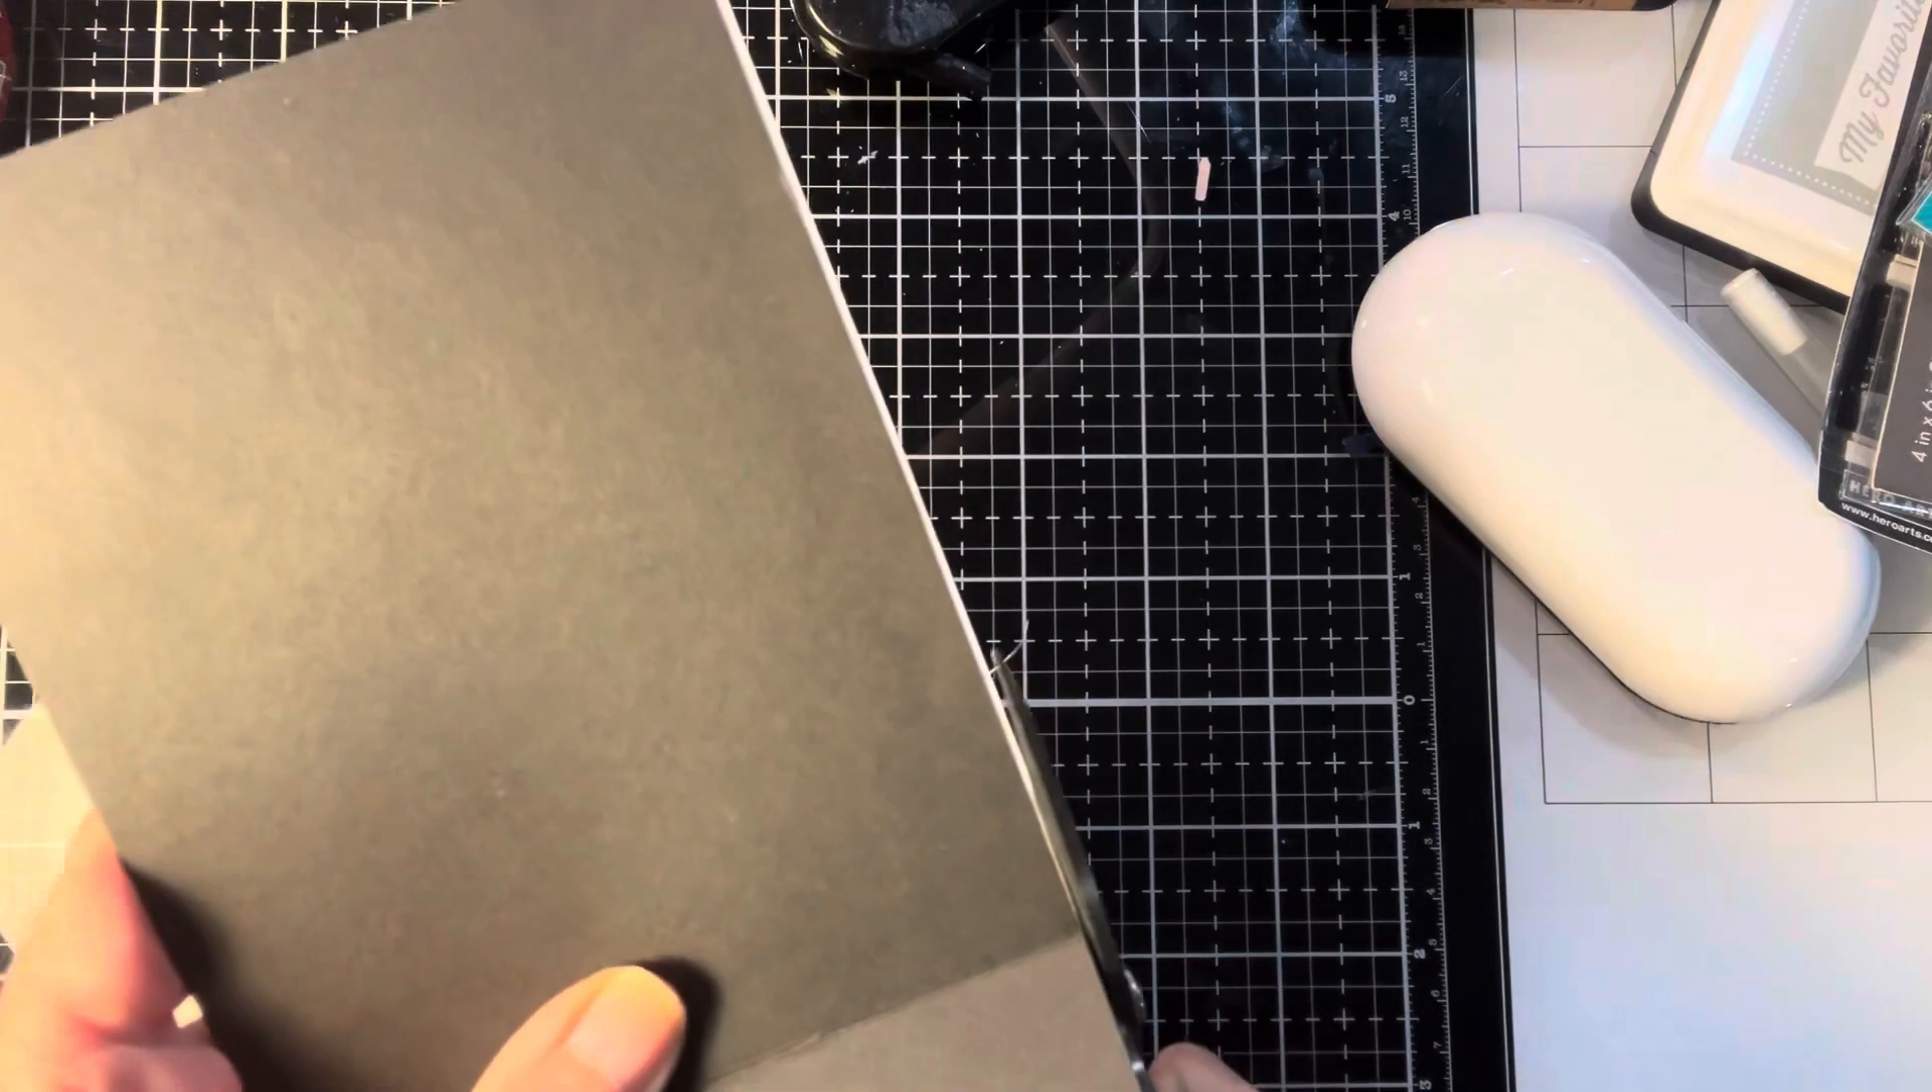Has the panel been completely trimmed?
No.